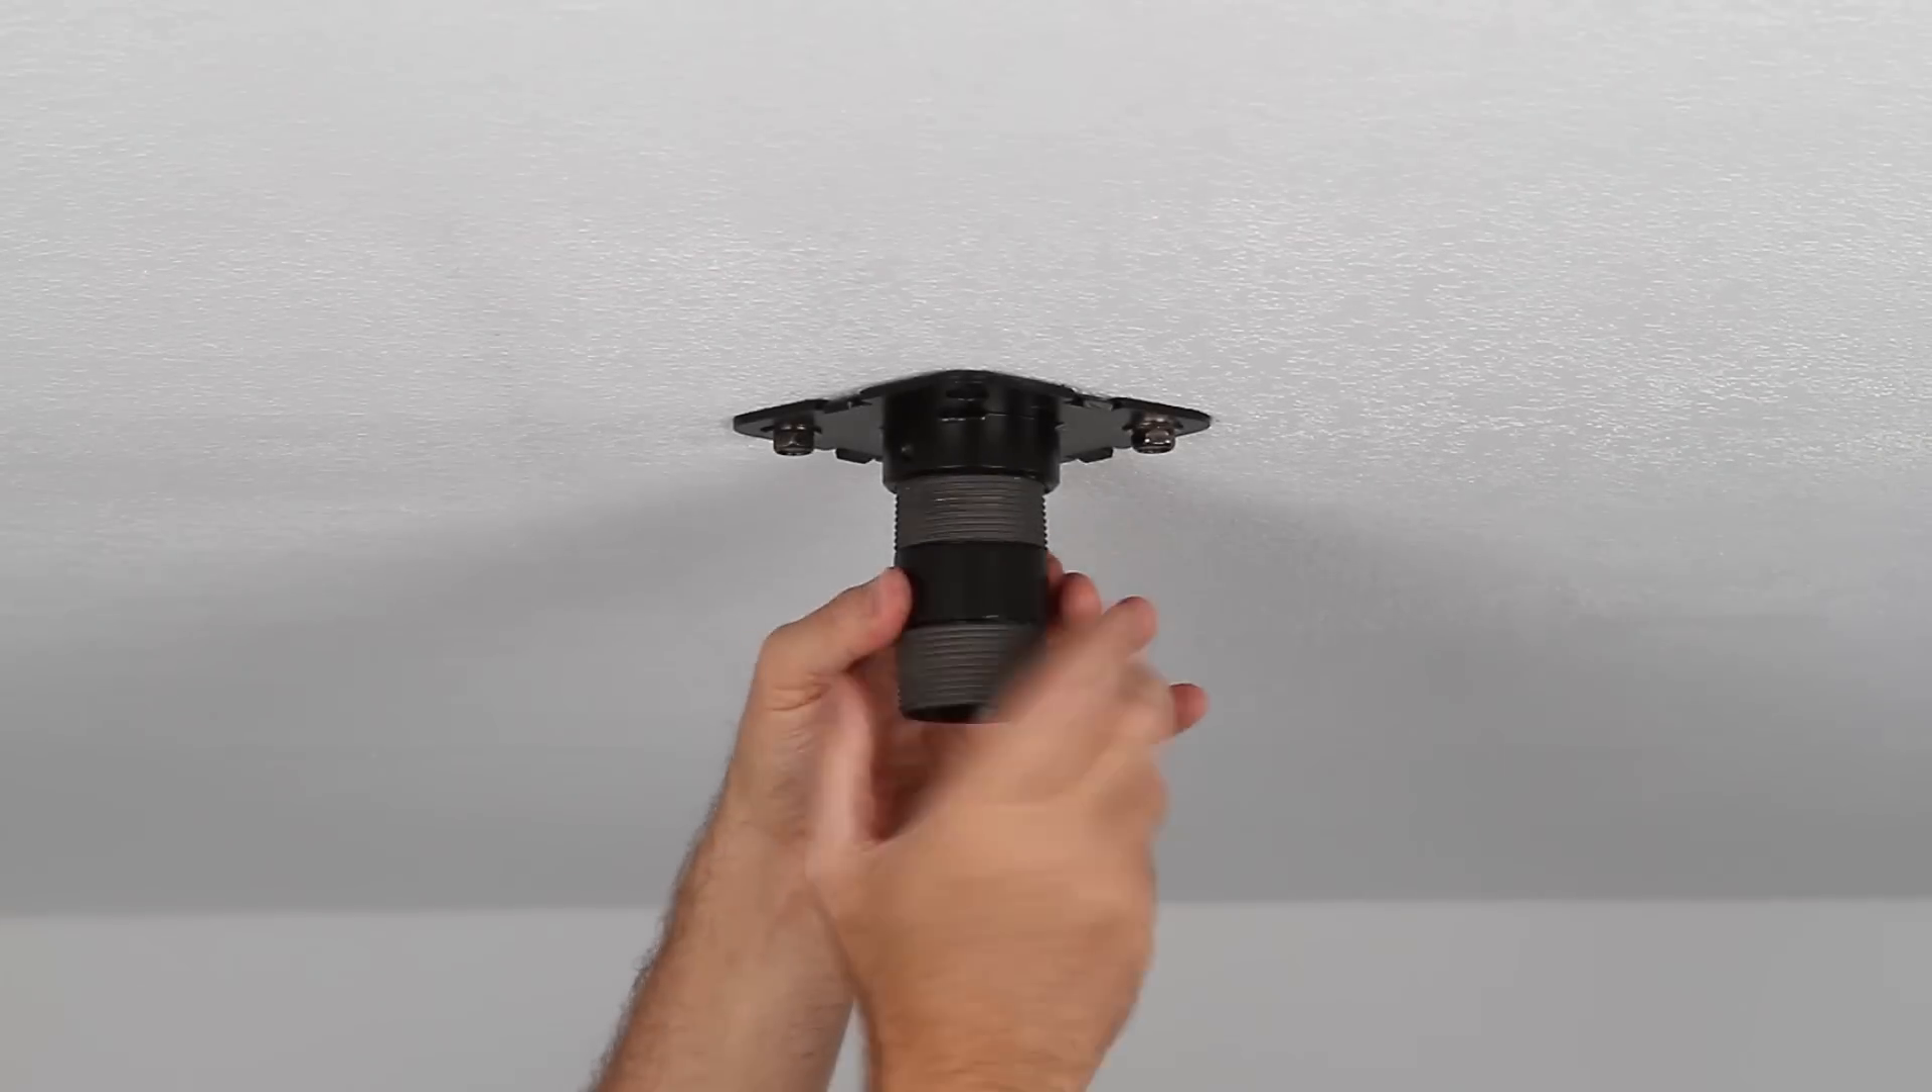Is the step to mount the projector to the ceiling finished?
No.